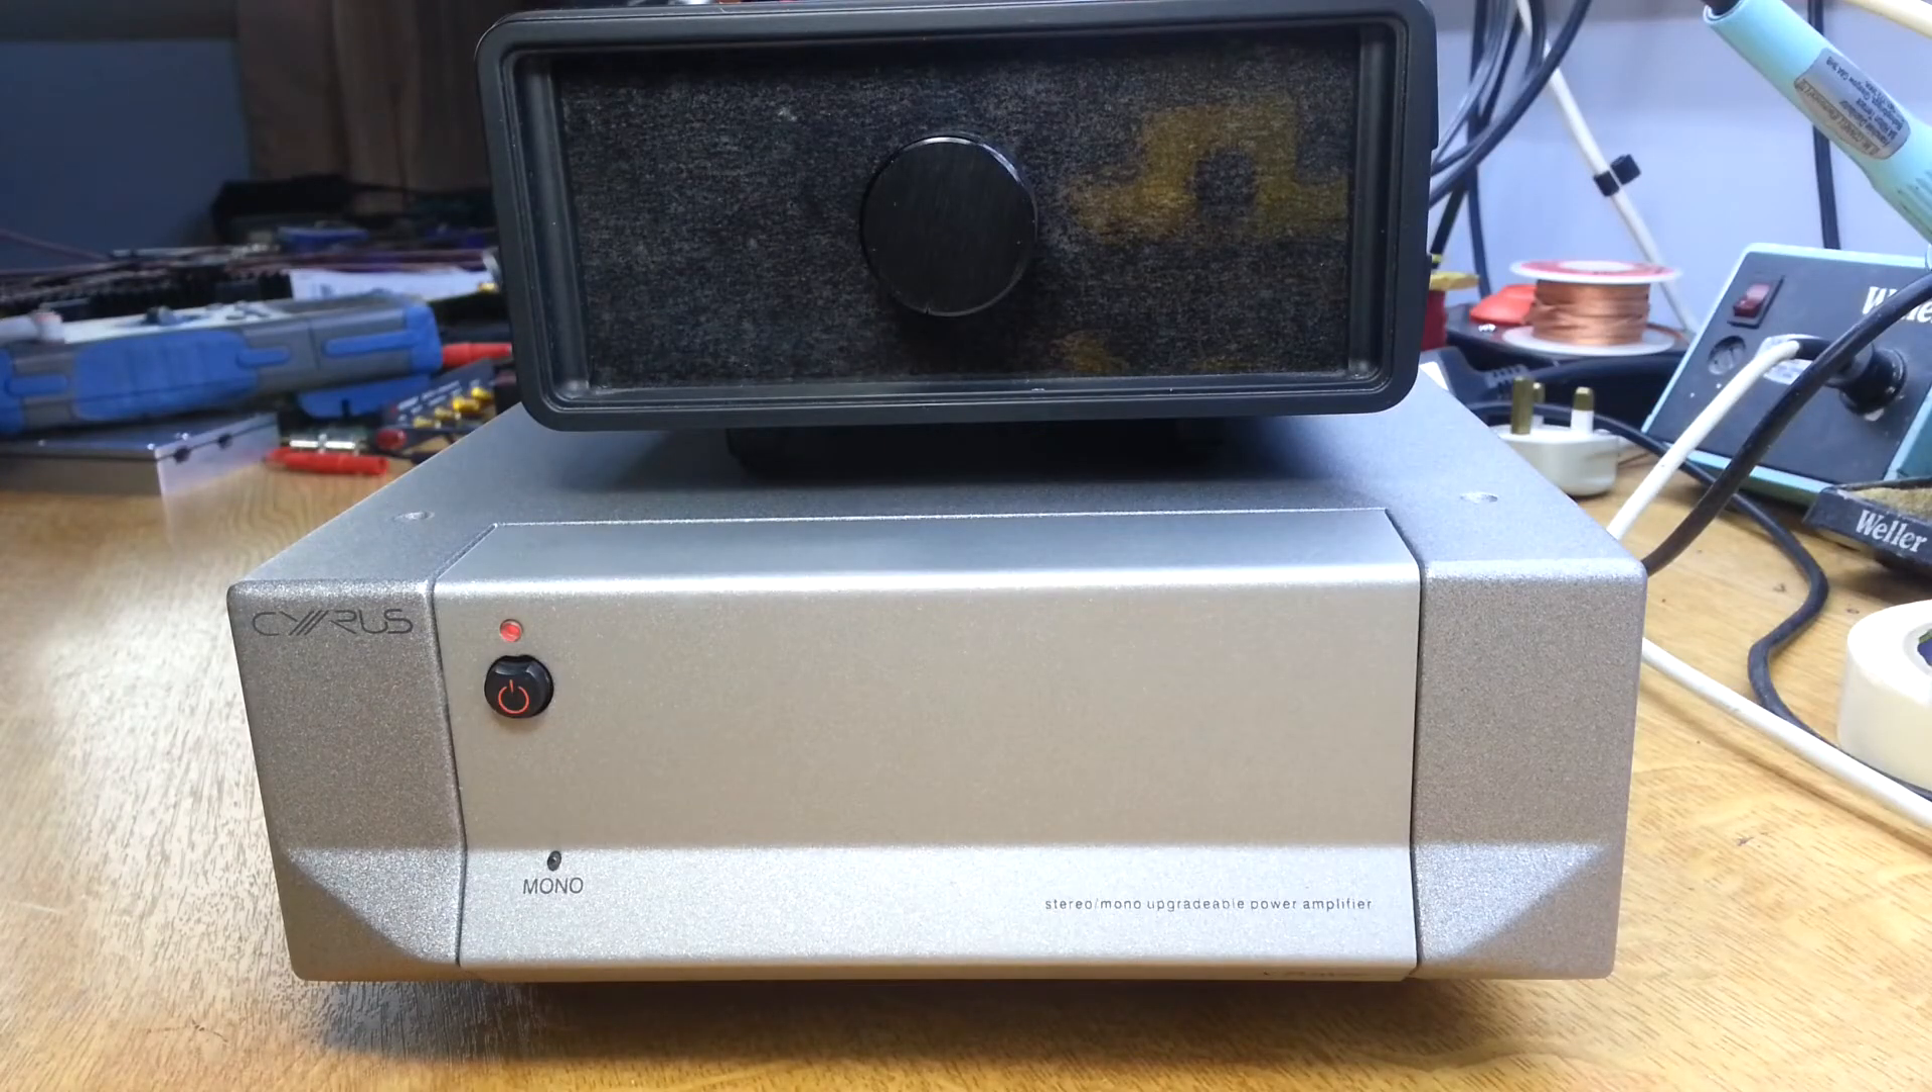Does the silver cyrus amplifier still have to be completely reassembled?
No.